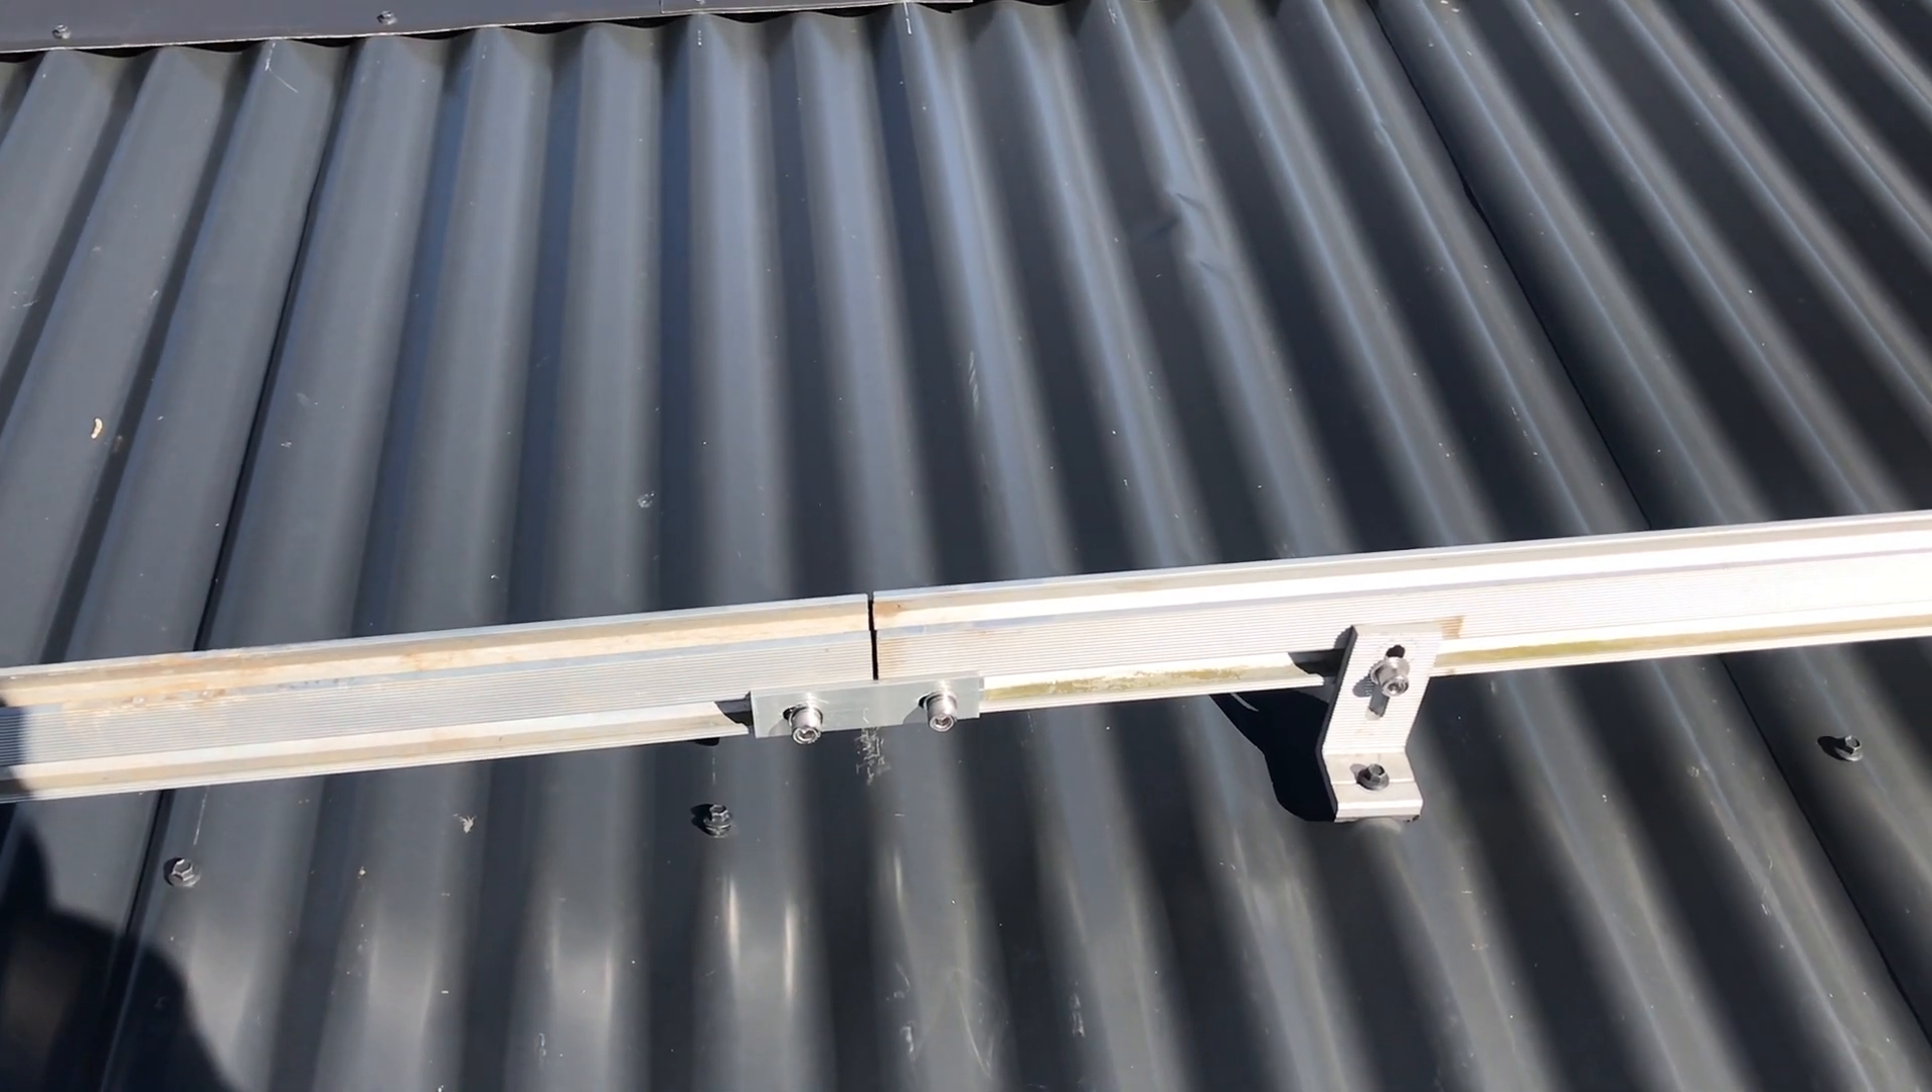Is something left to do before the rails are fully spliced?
No.